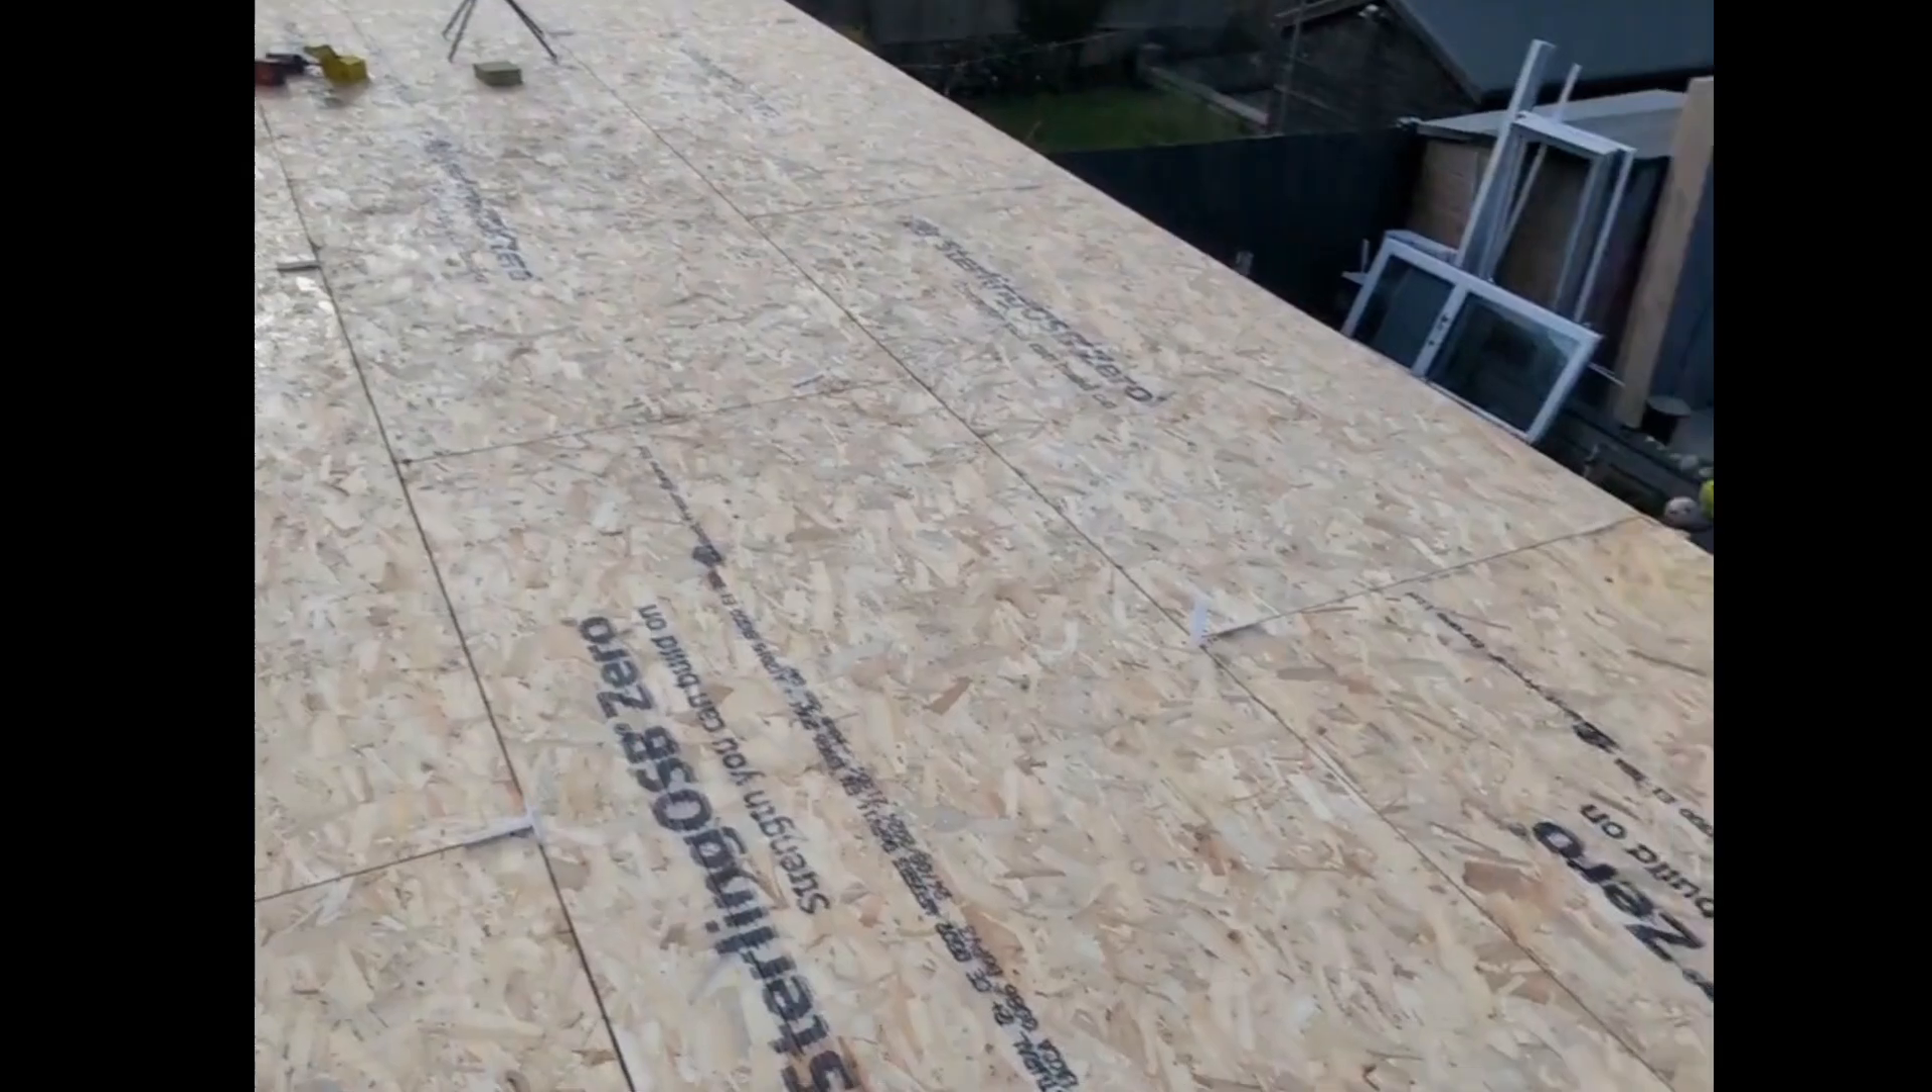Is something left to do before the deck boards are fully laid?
No.